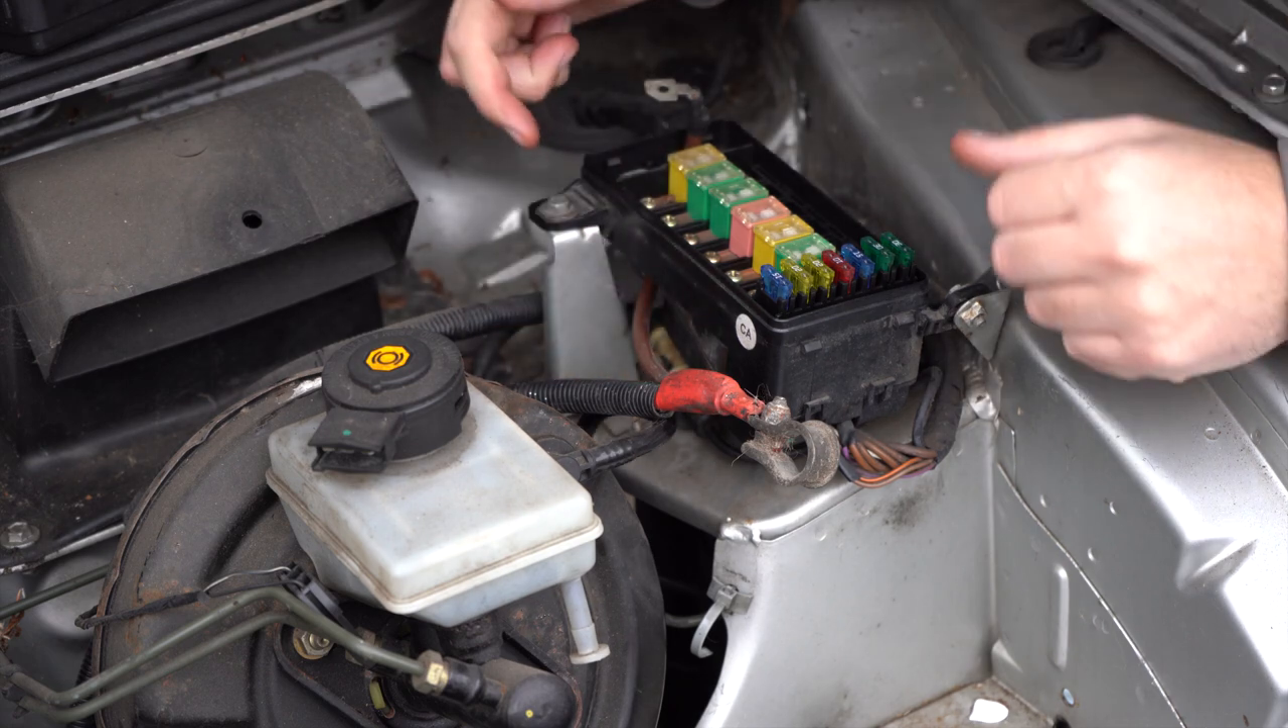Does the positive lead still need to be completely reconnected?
Yes.